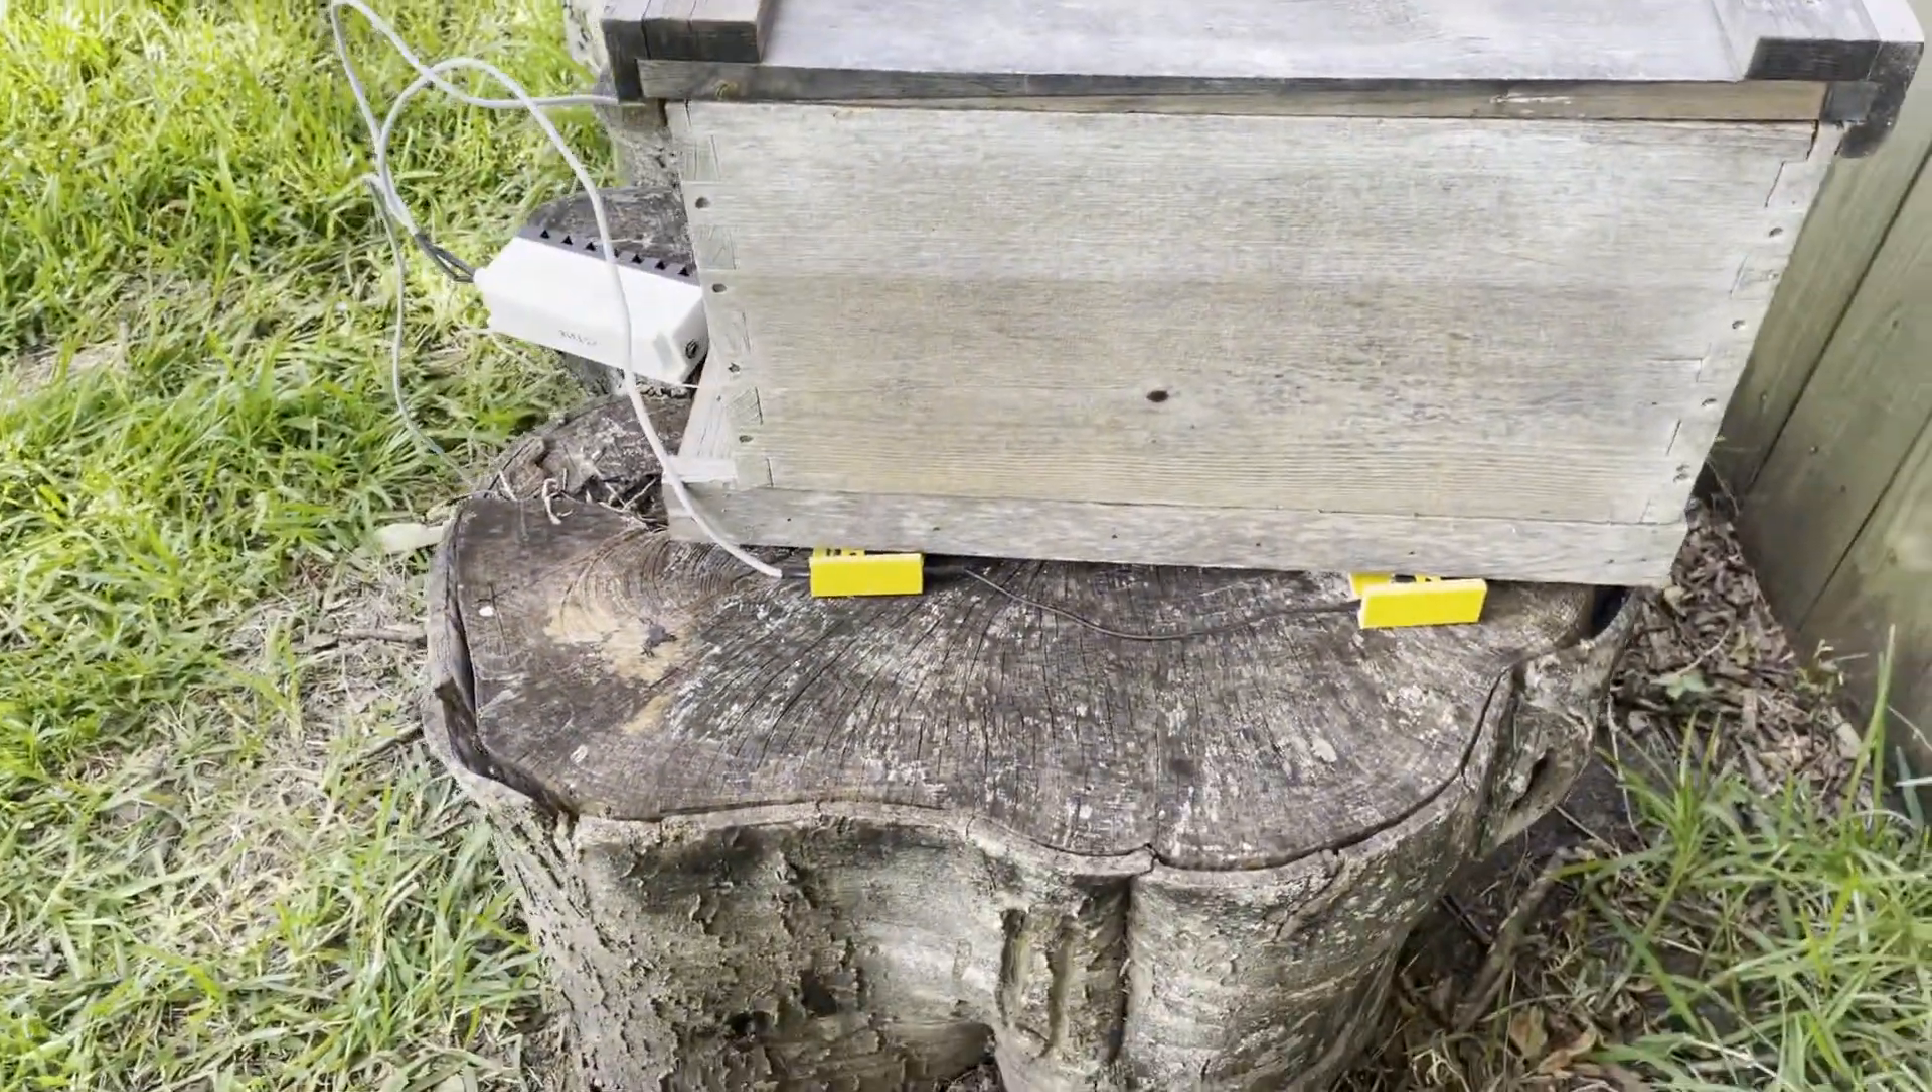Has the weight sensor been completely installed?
Yes.